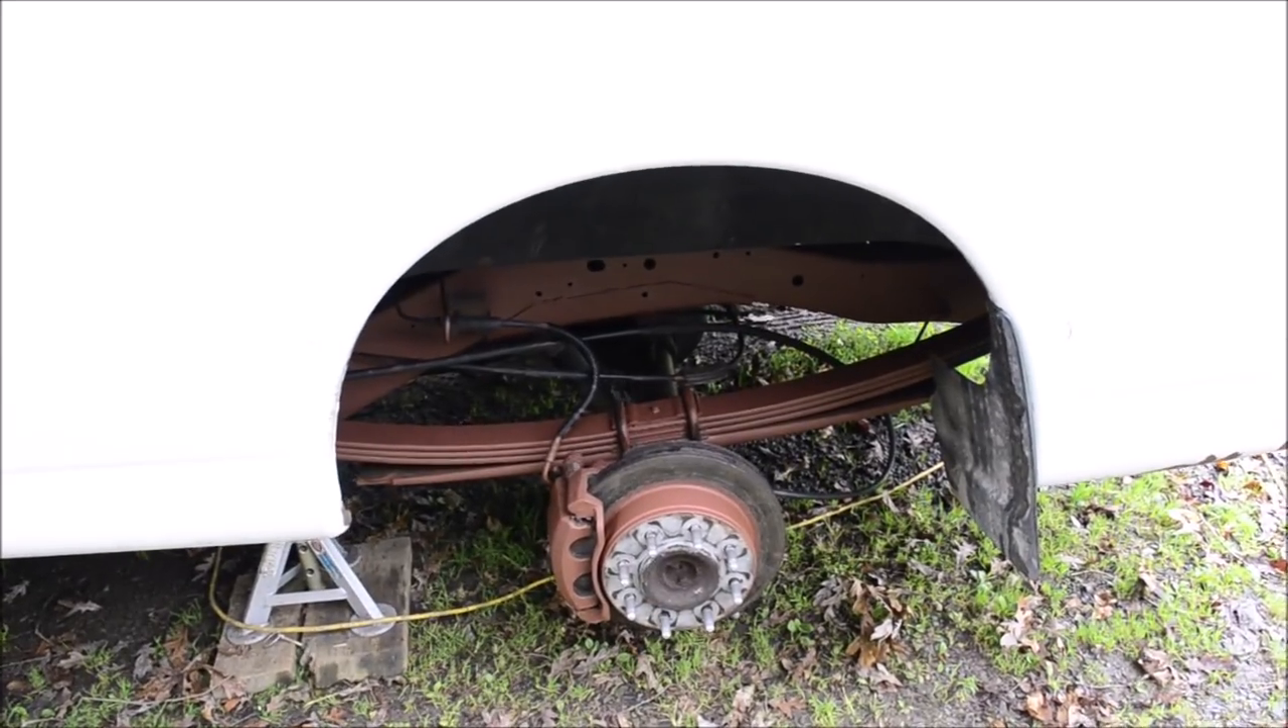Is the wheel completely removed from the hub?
Yes.